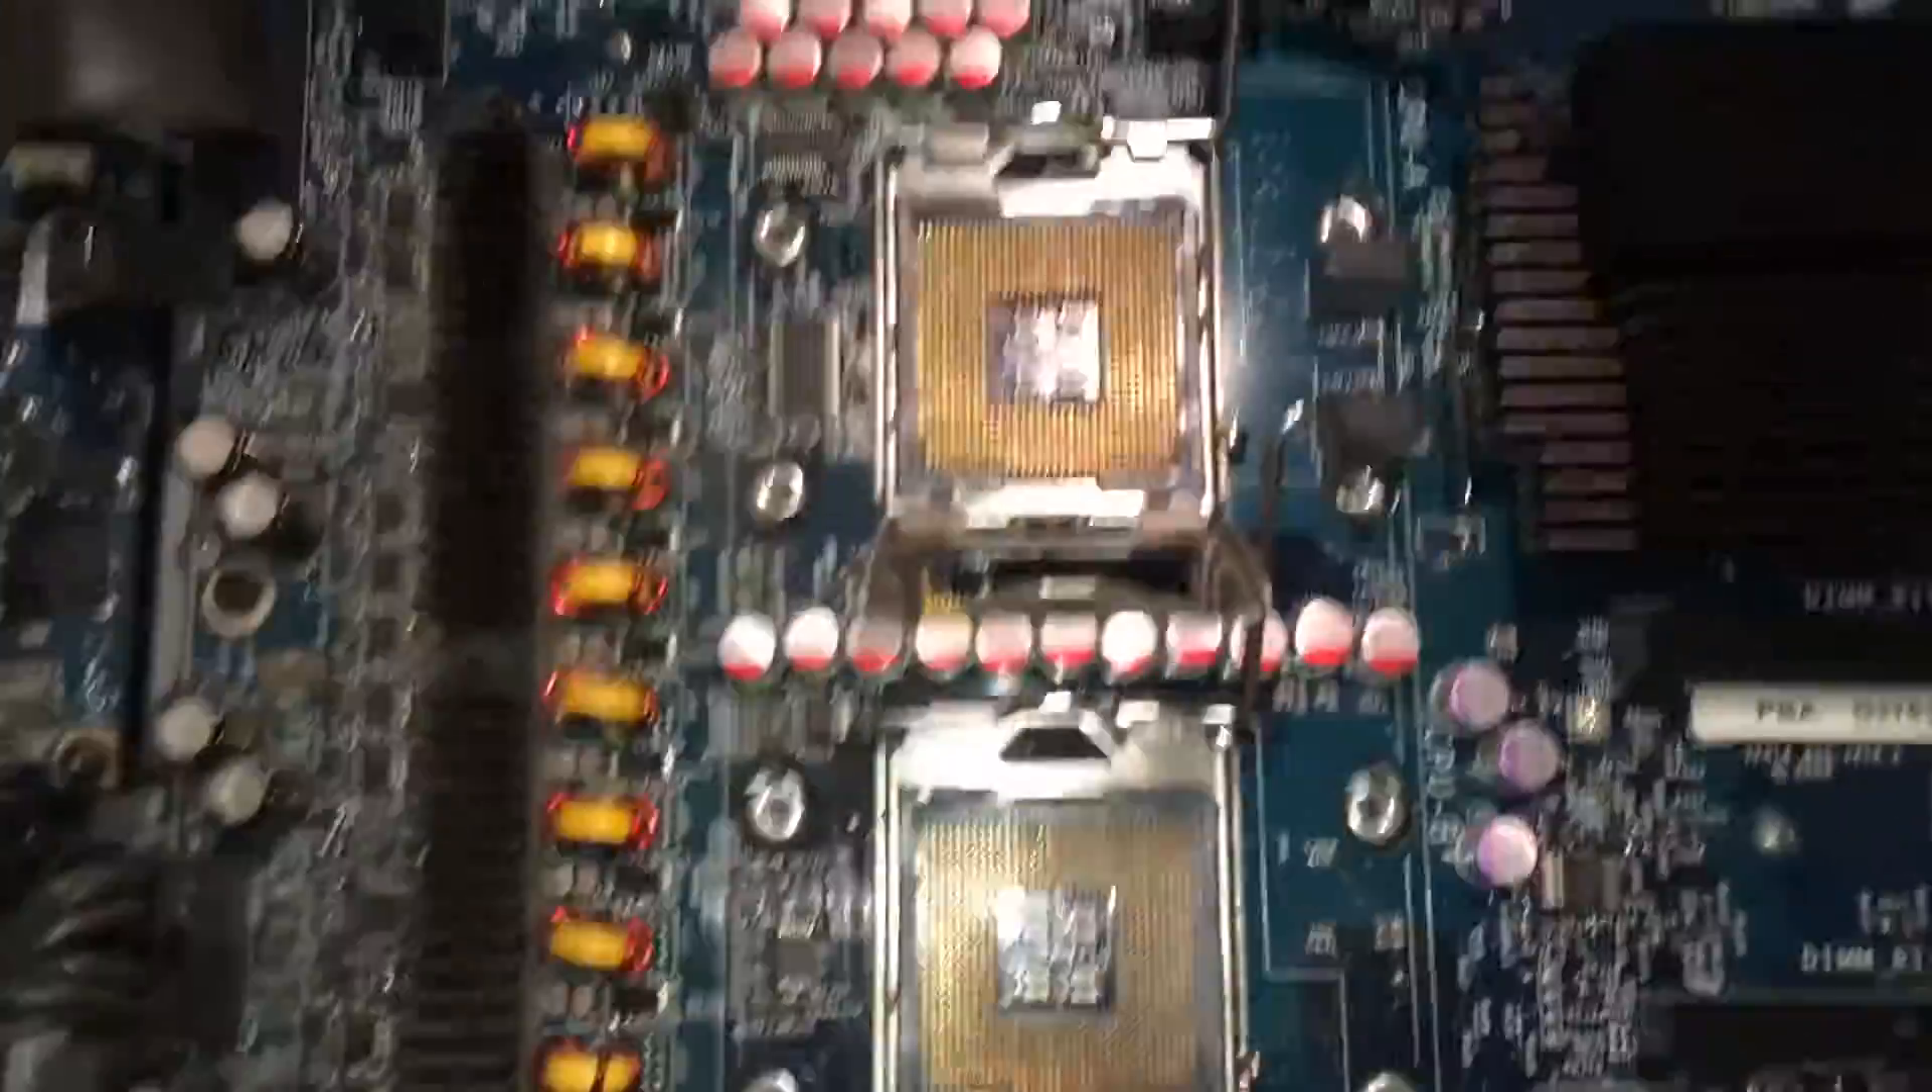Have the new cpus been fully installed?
No.